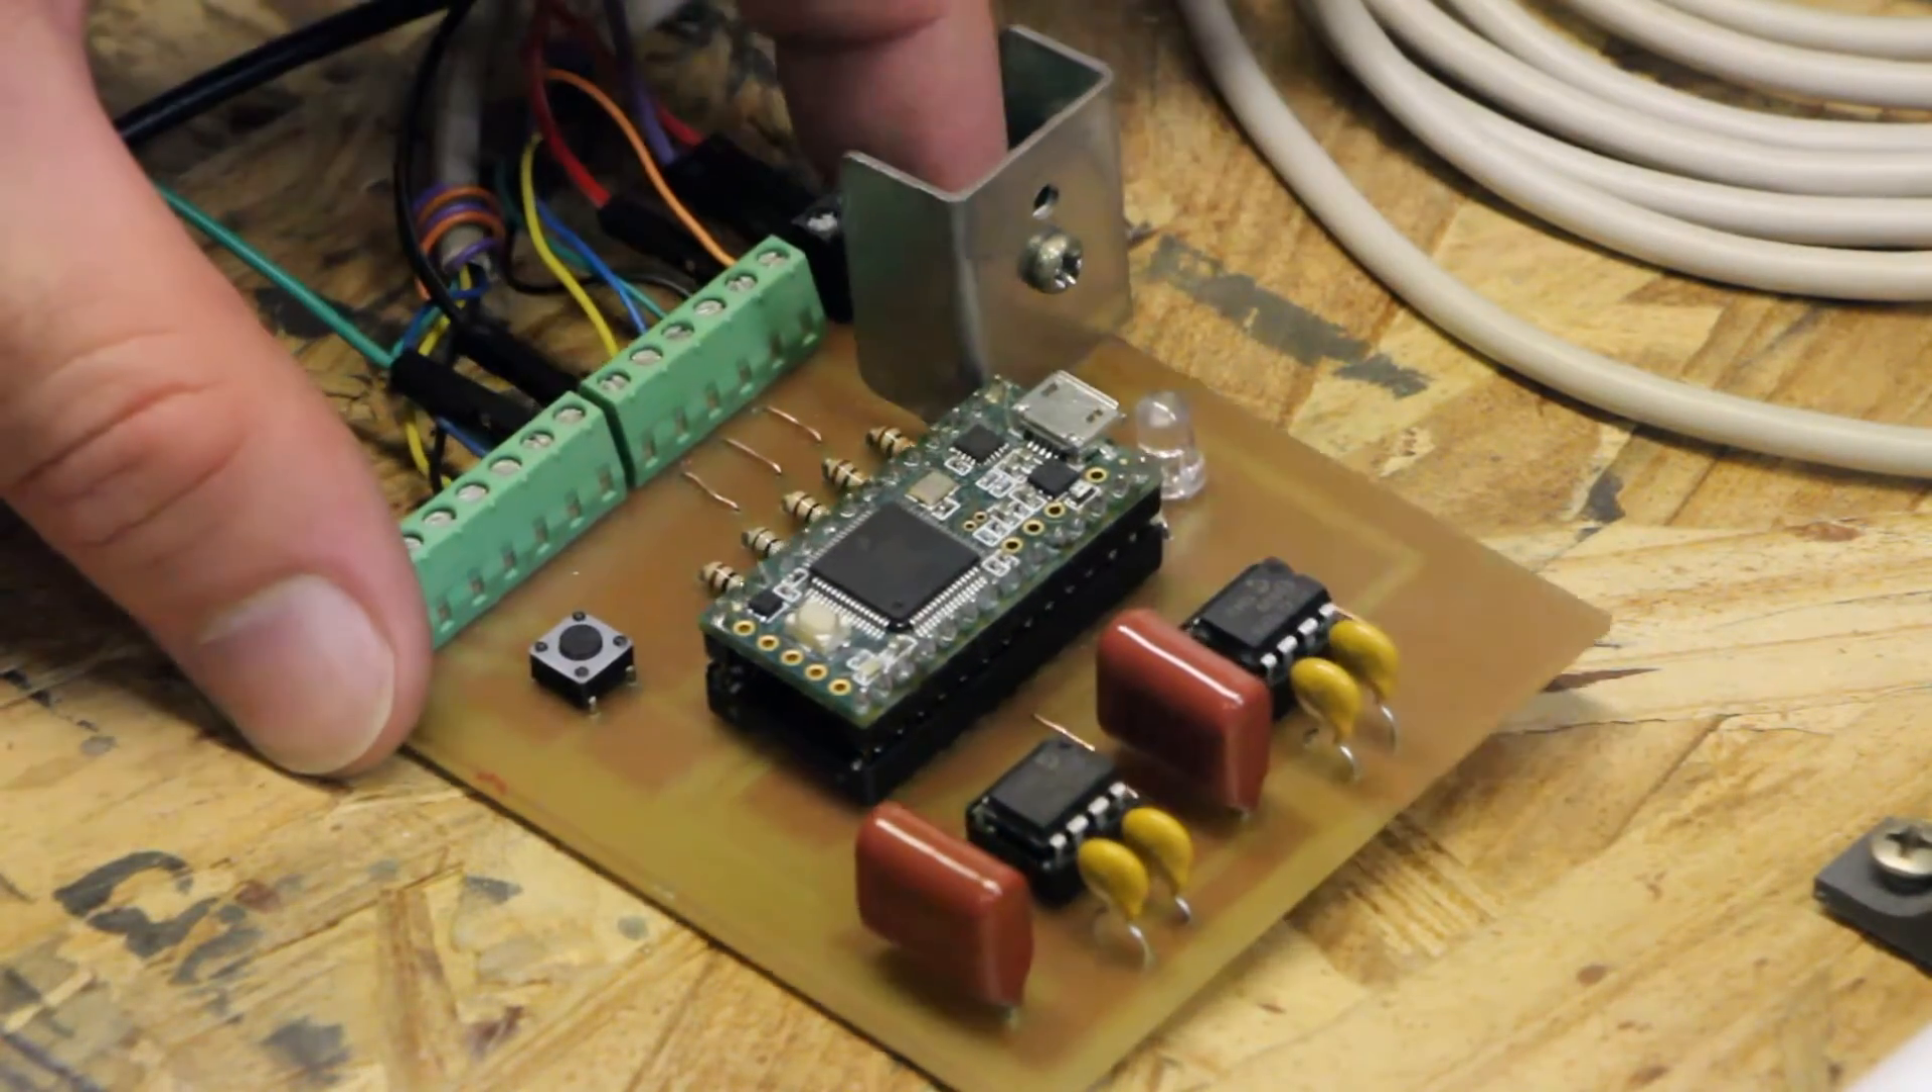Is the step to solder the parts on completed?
Yes.